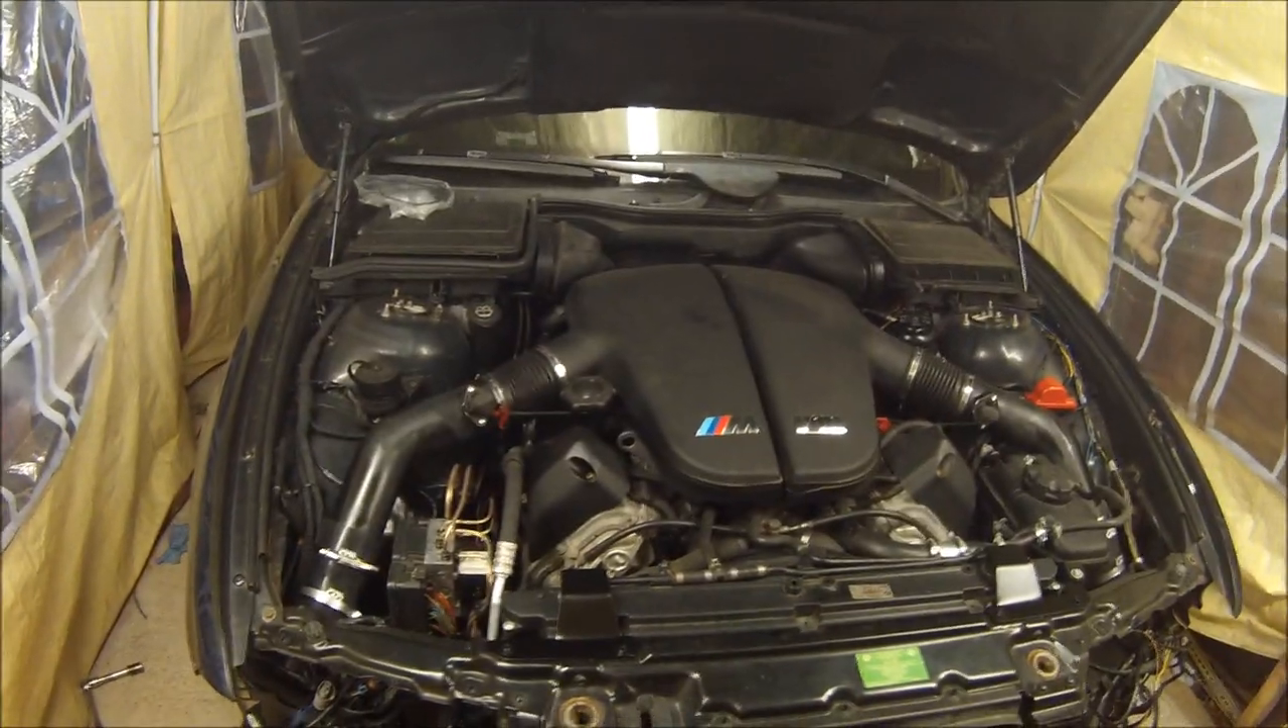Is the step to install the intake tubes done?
Yes.